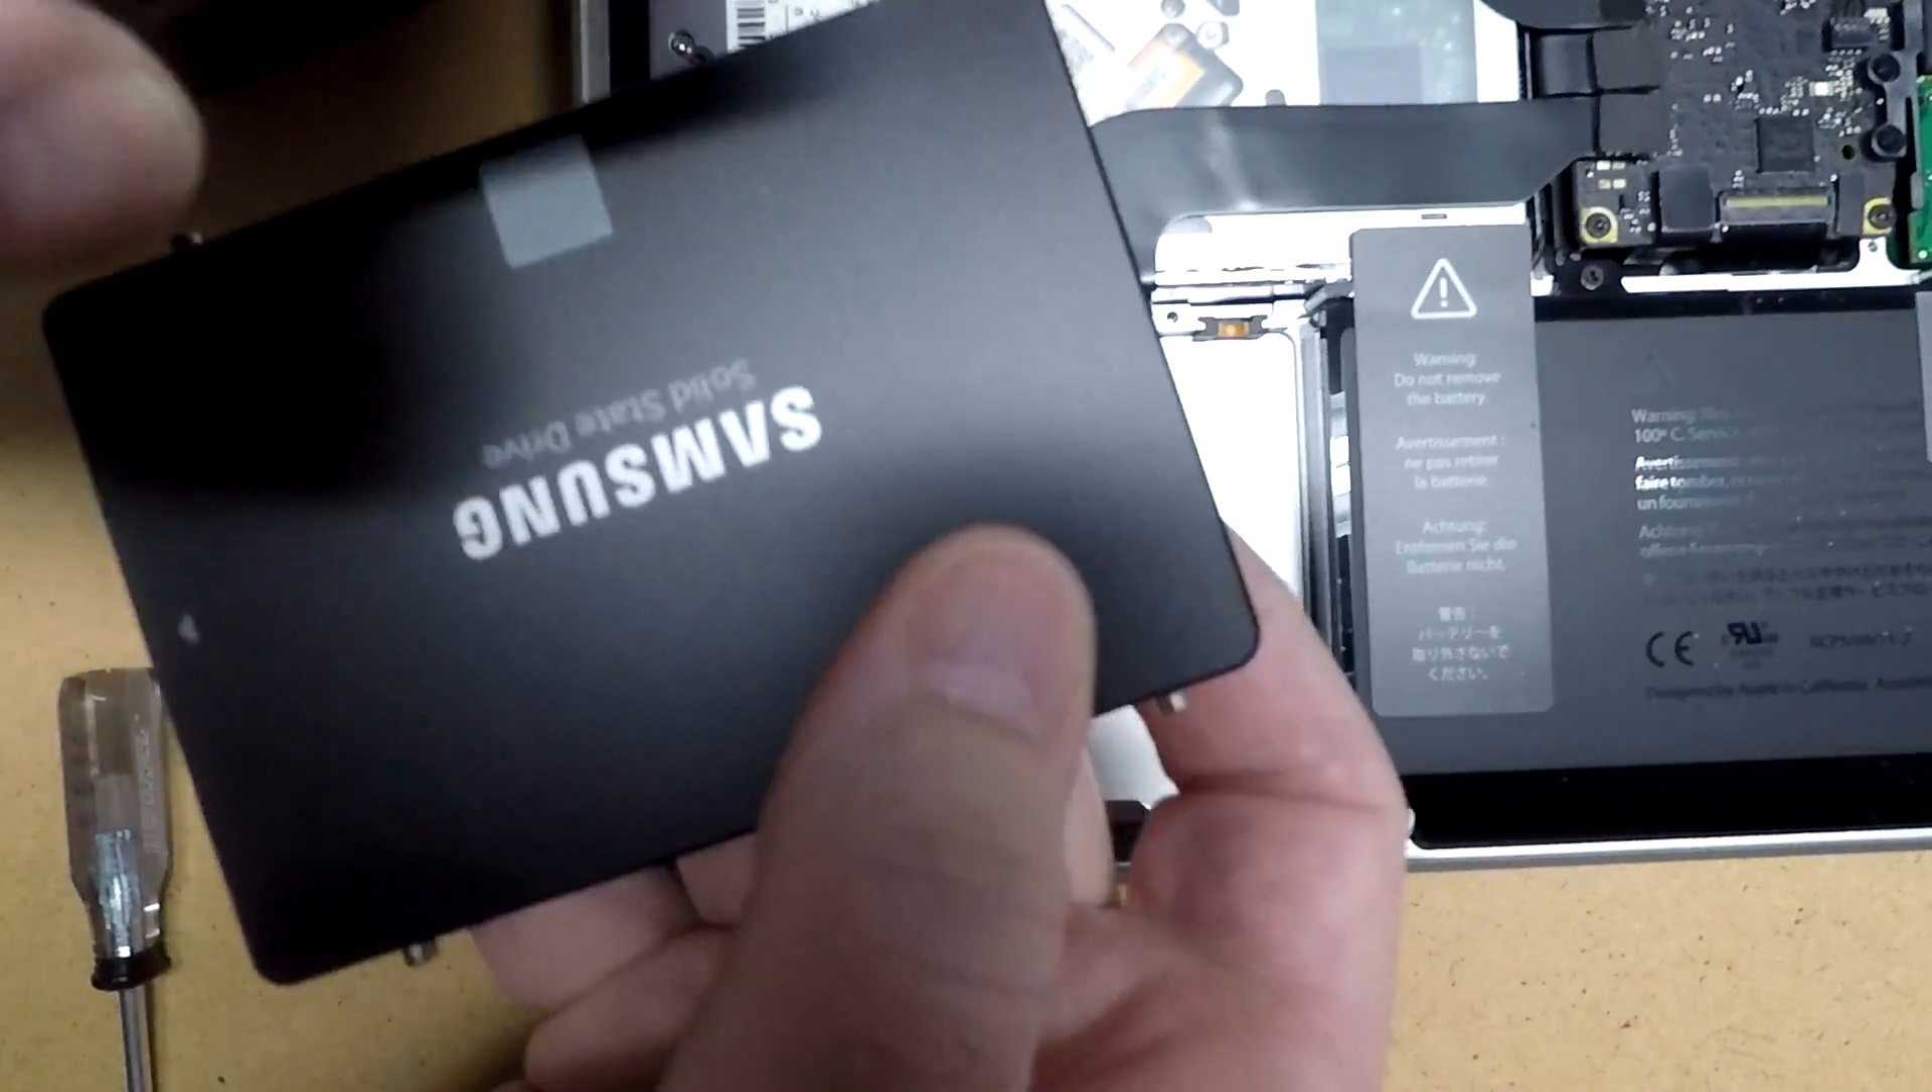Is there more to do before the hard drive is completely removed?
No.